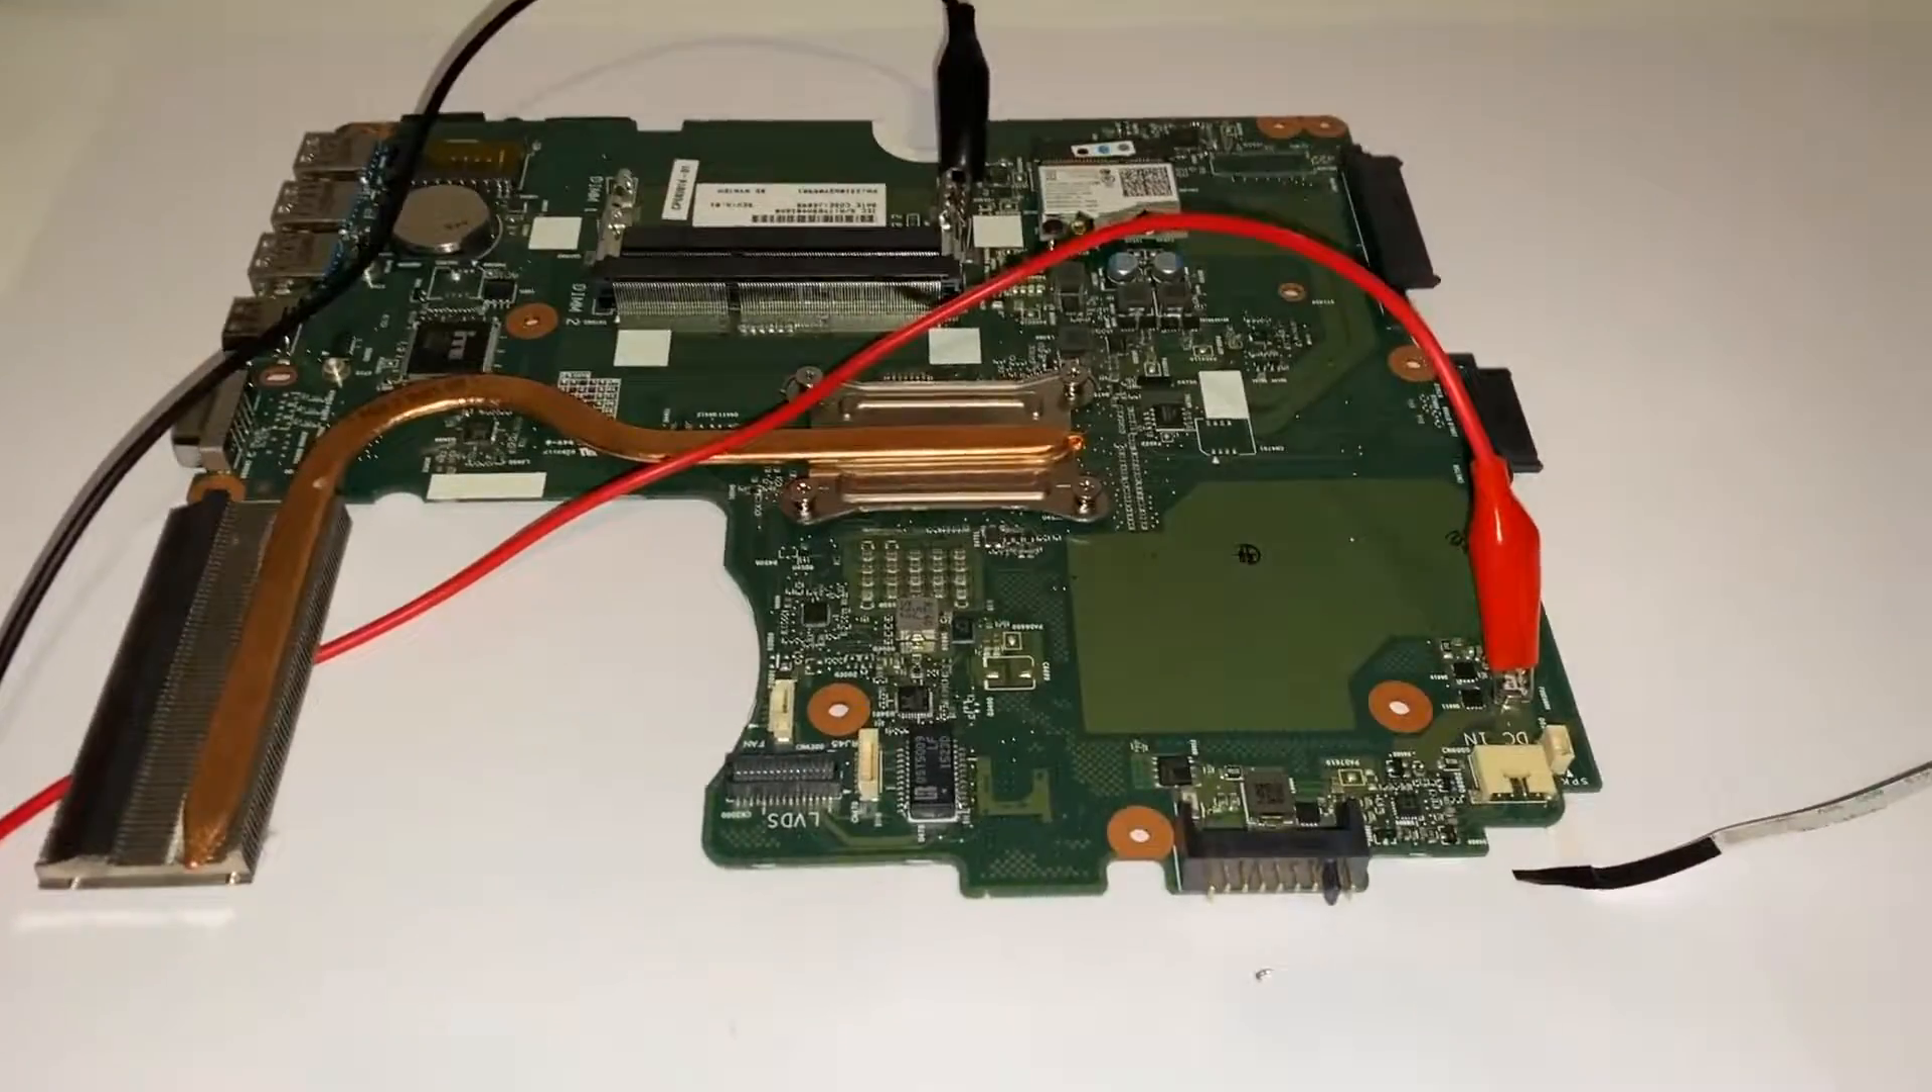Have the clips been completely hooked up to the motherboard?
Yes.